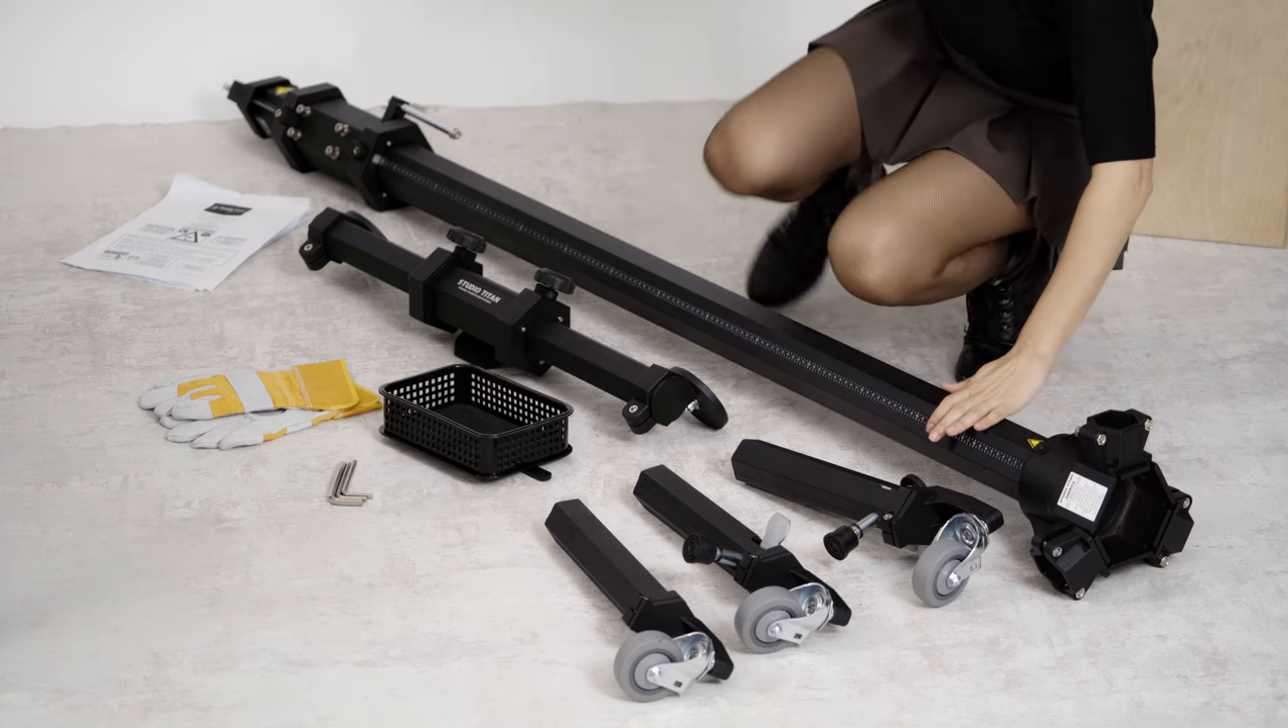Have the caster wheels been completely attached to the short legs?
Yes.